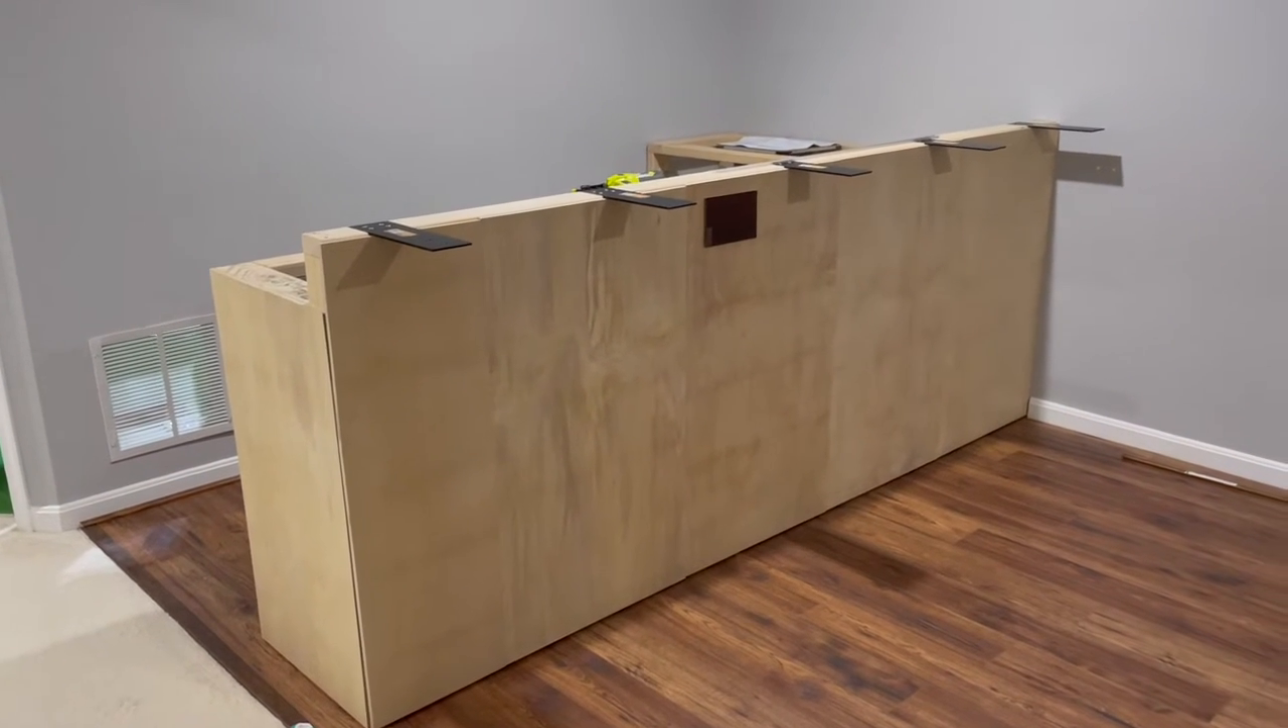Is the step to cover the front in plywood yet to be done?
No.